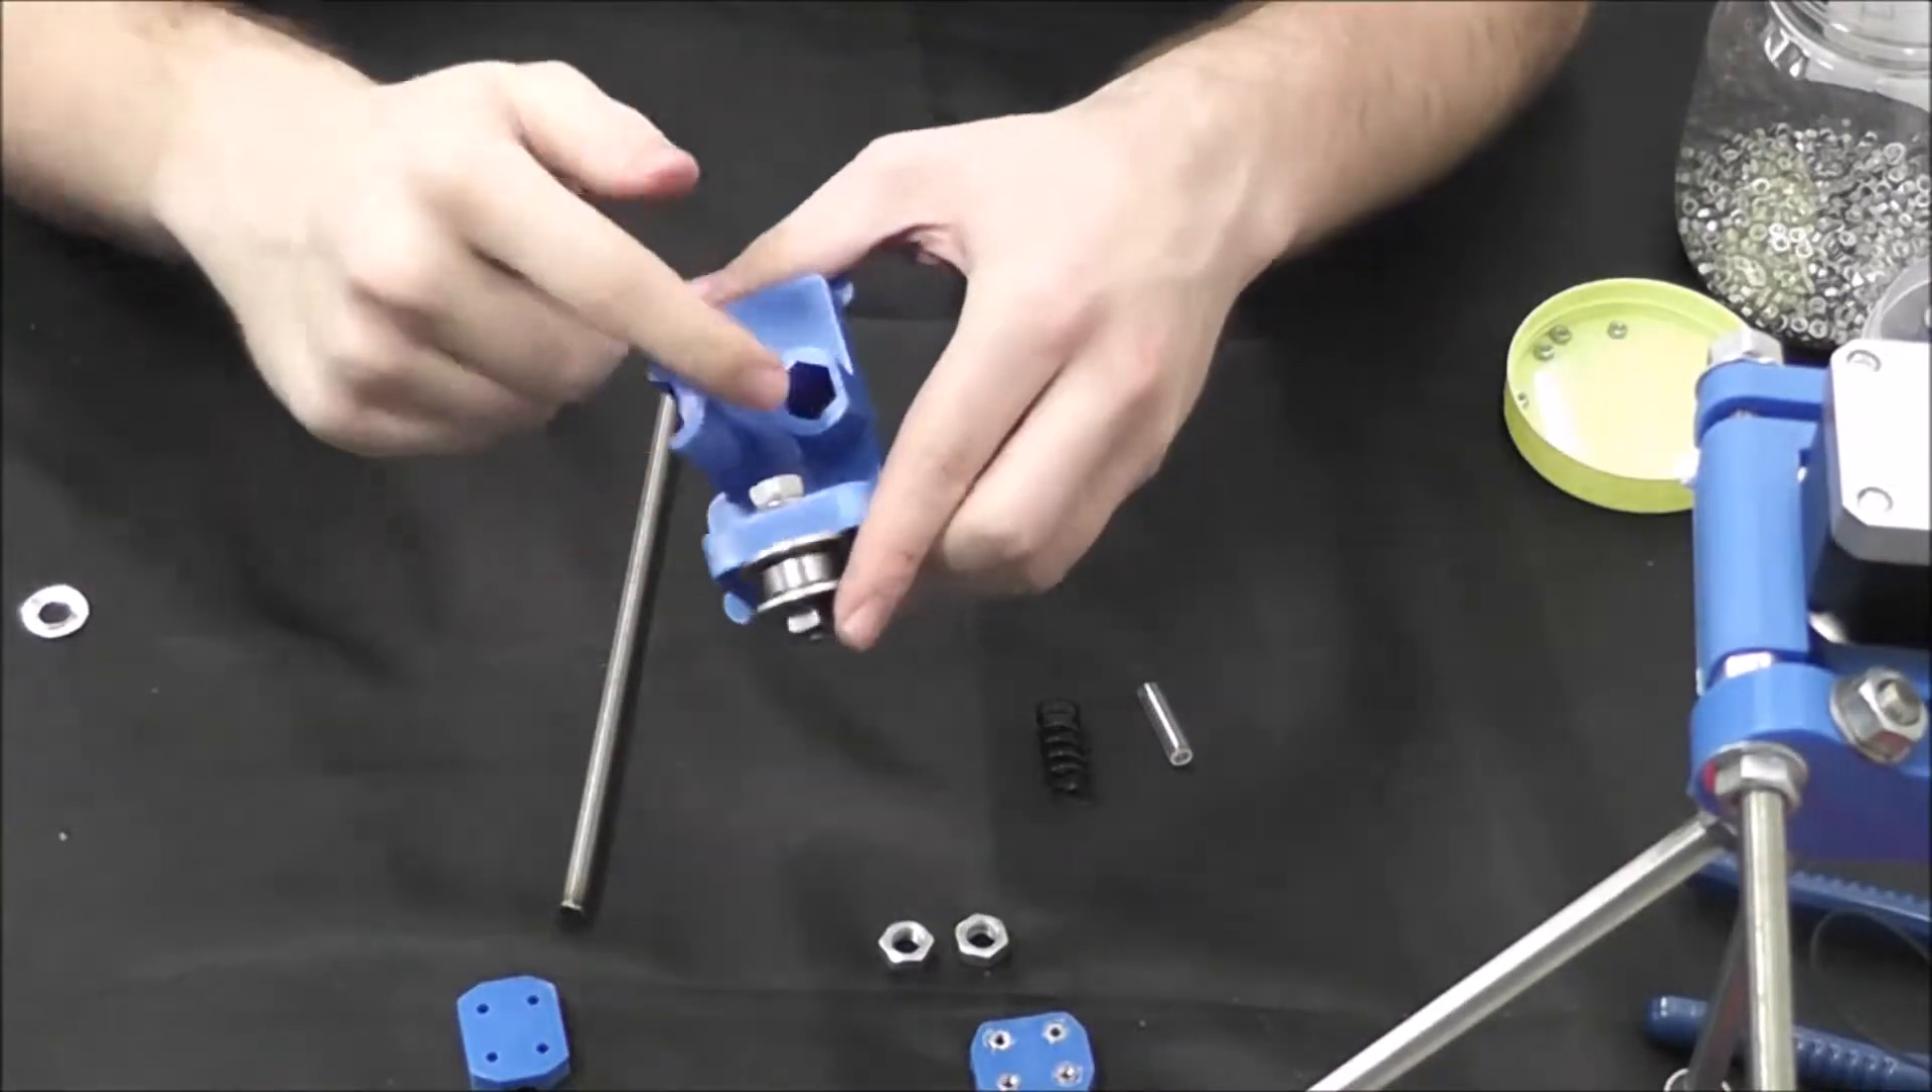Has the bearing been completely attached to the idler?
Yes.